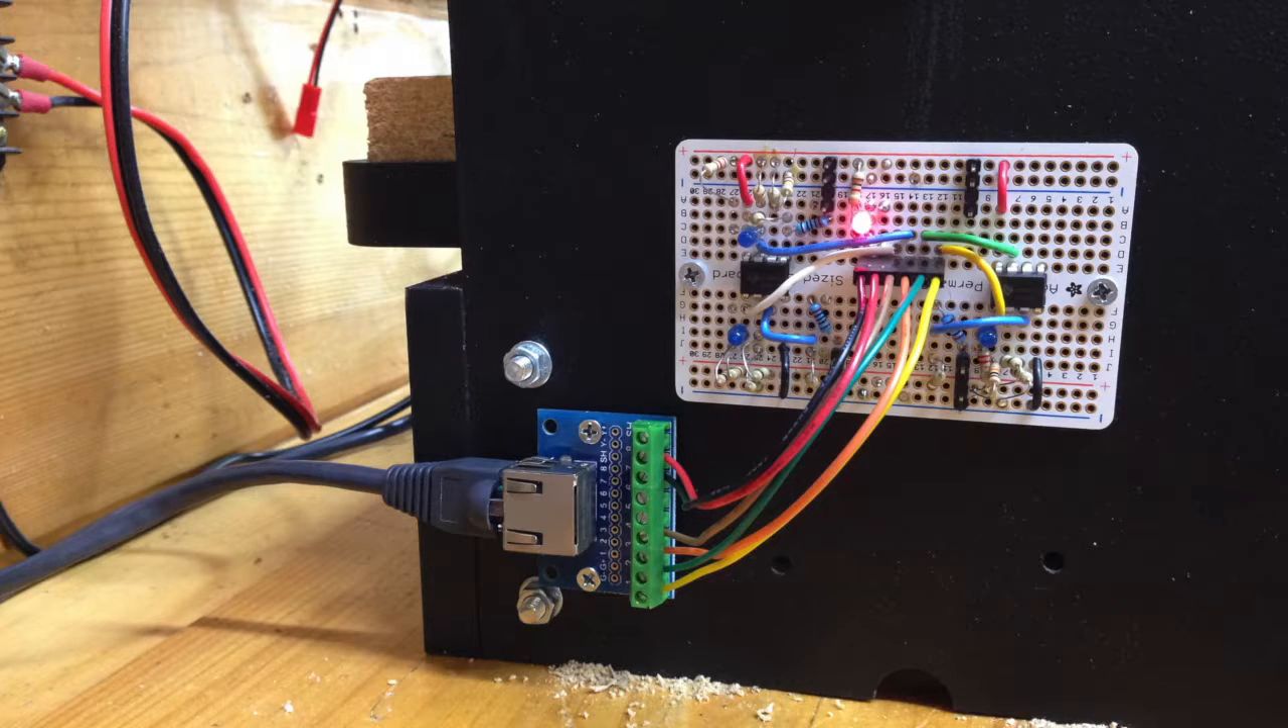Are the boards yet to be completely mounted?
No.